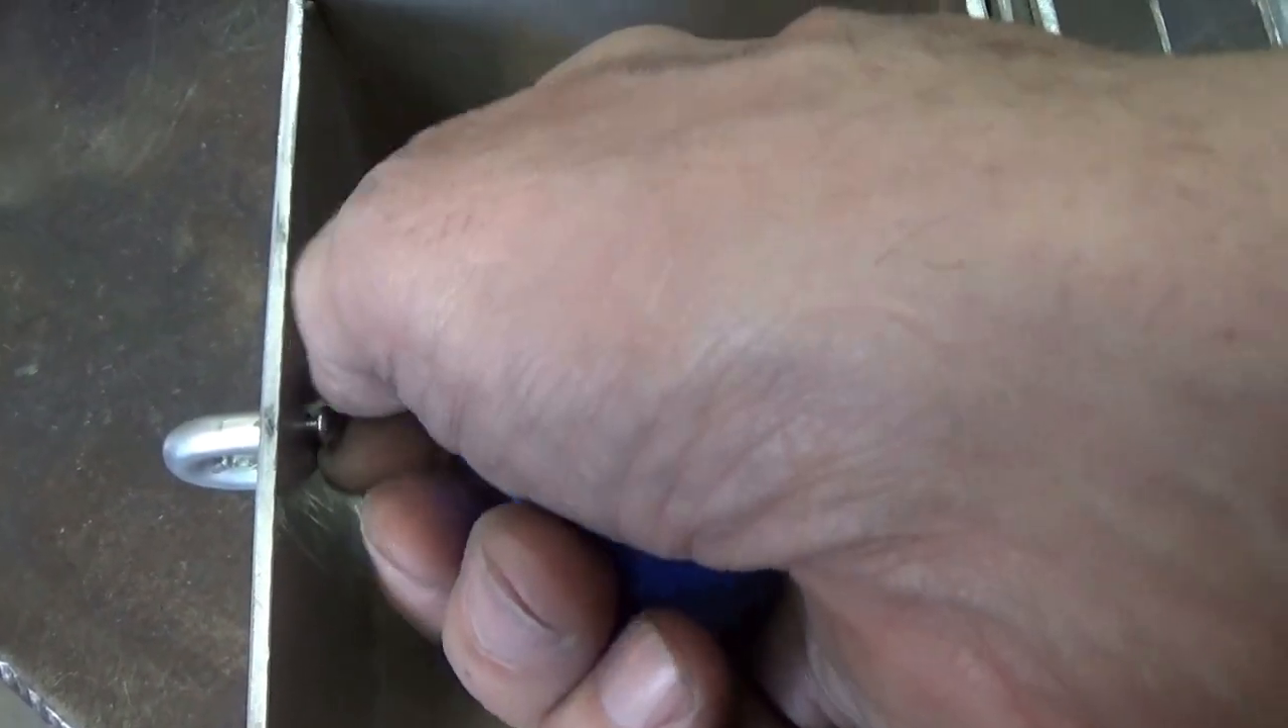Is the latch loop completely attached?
No.